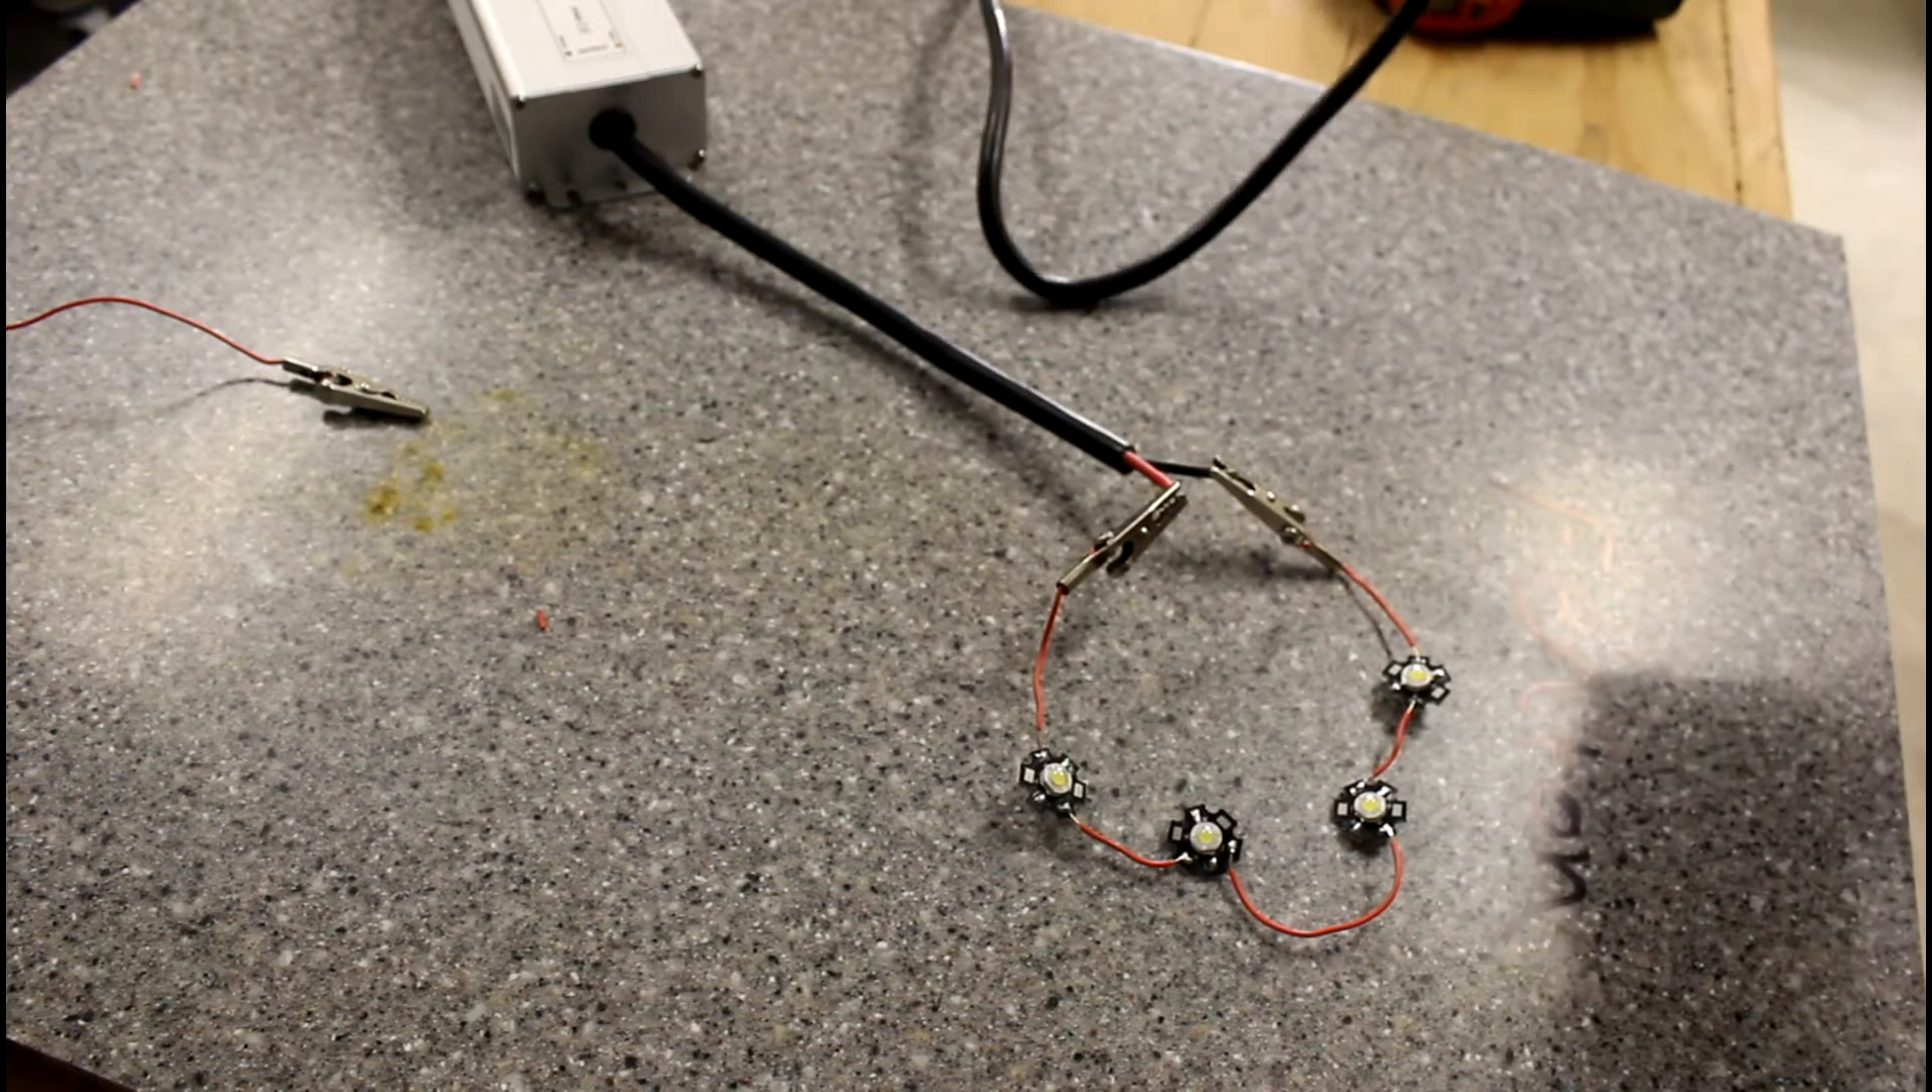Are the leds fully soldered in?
Yes.